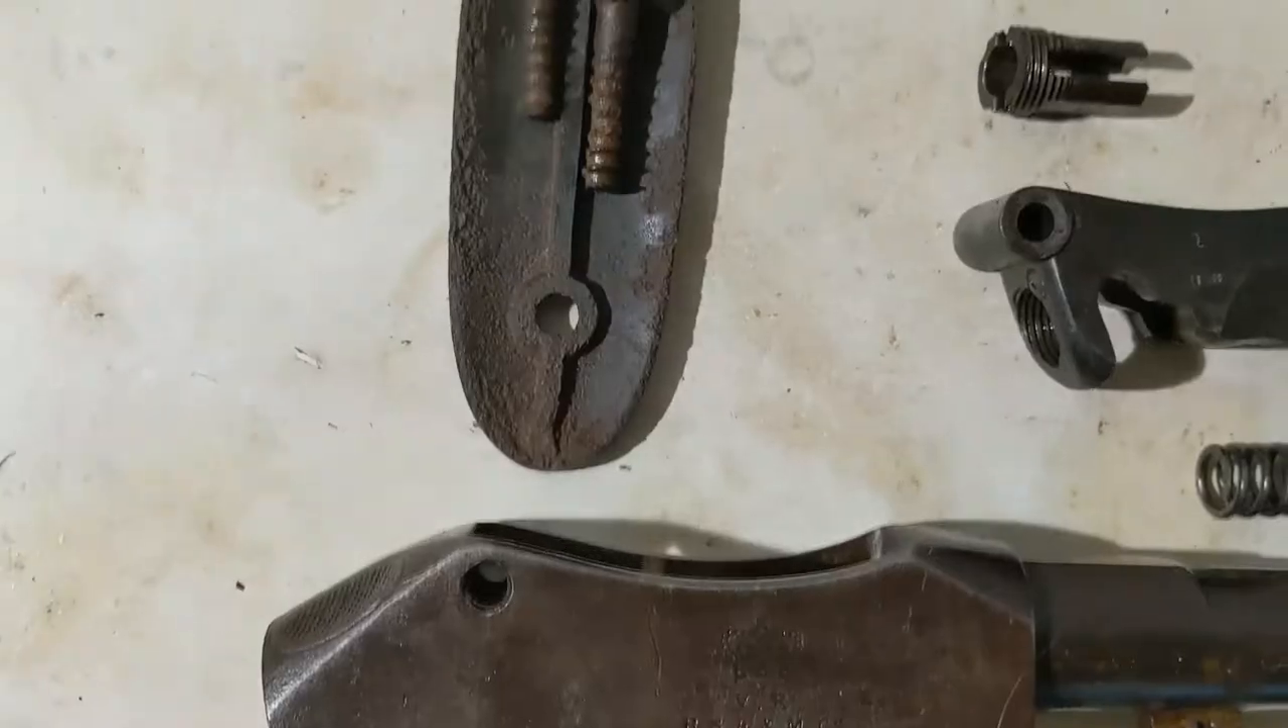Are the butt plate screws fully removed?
Yes.